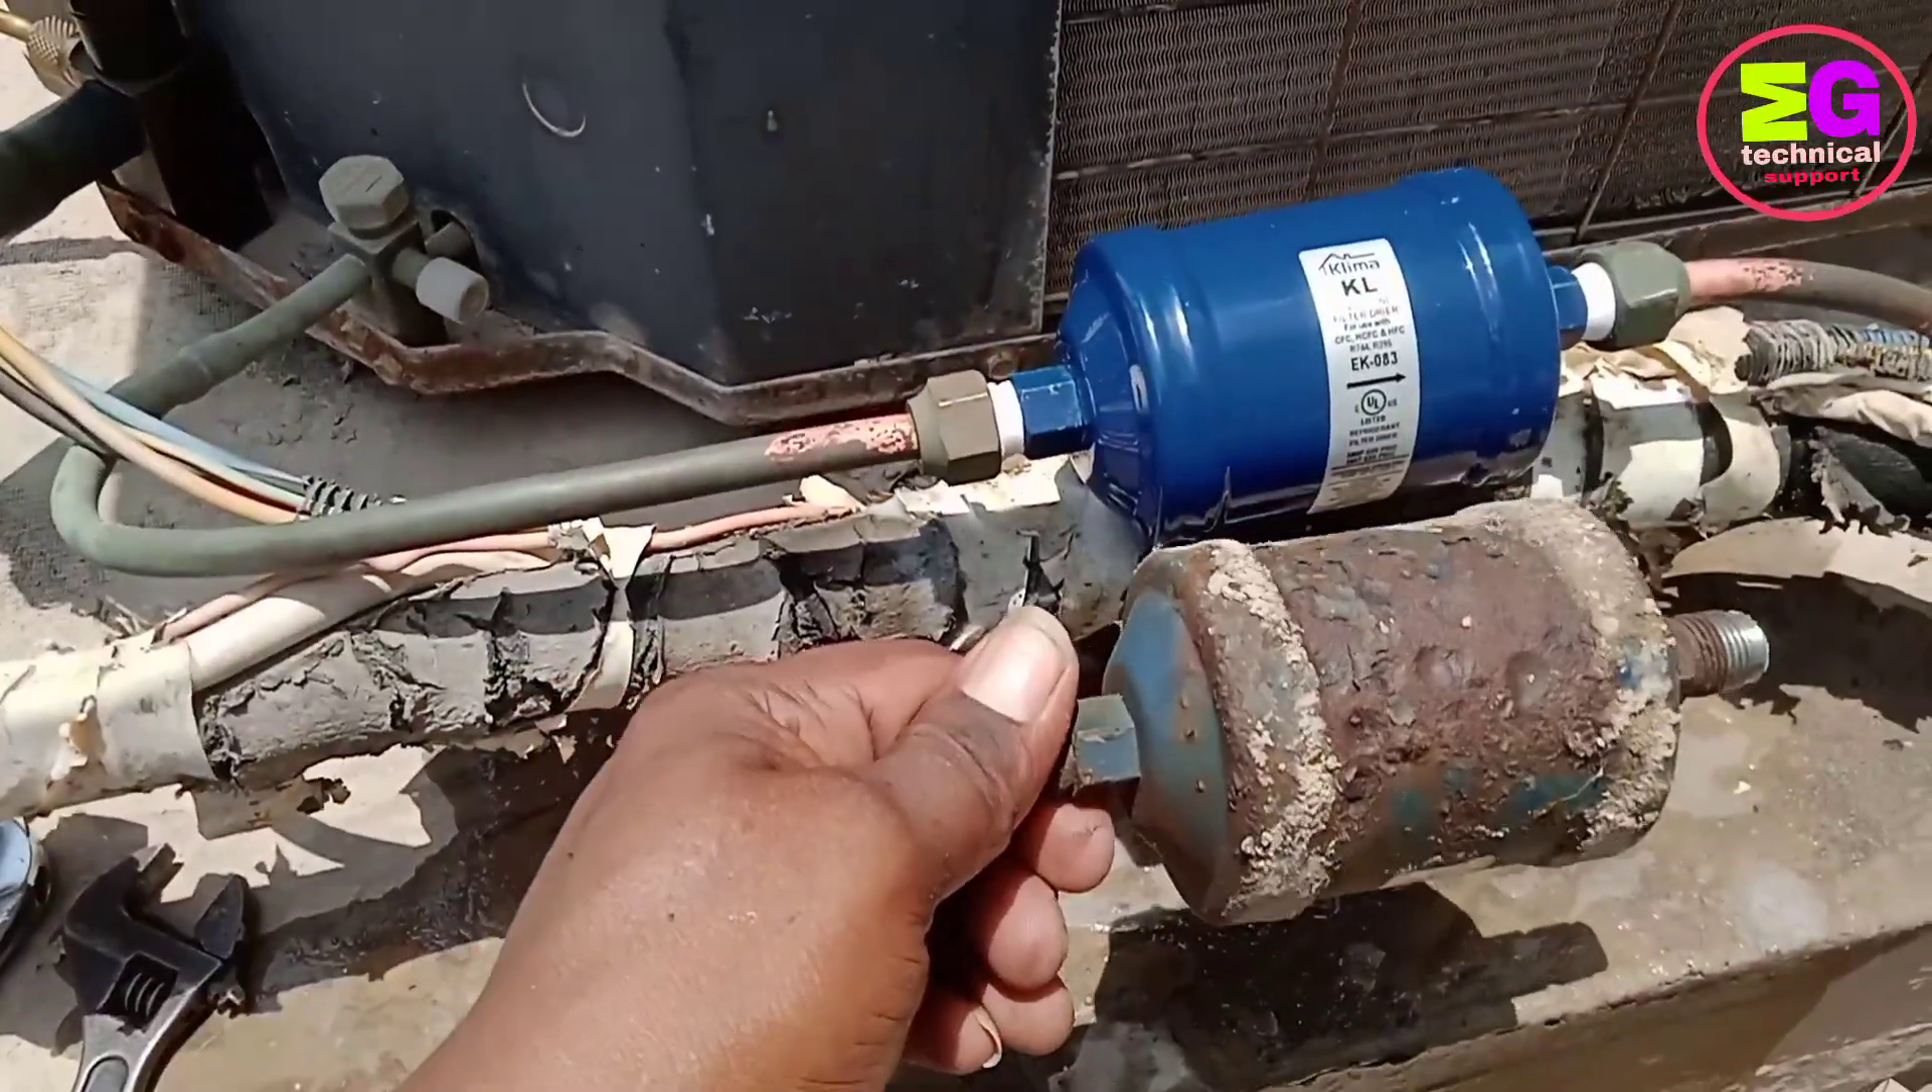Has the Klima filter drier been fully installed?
Yes.